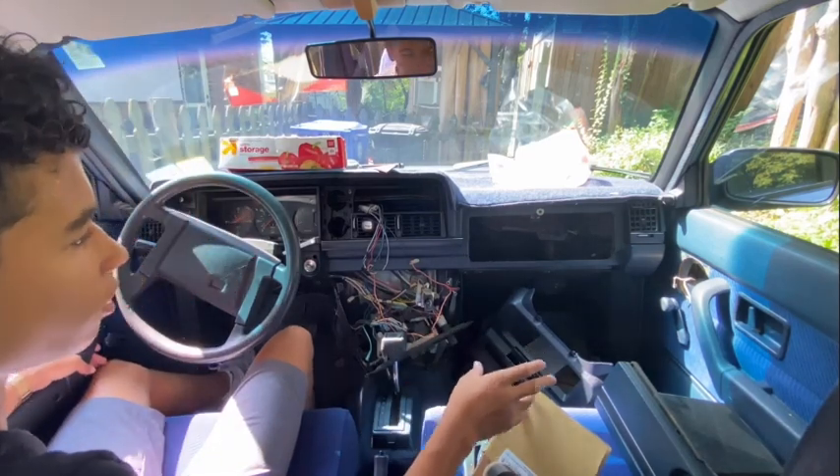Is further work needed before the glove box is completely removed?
No.